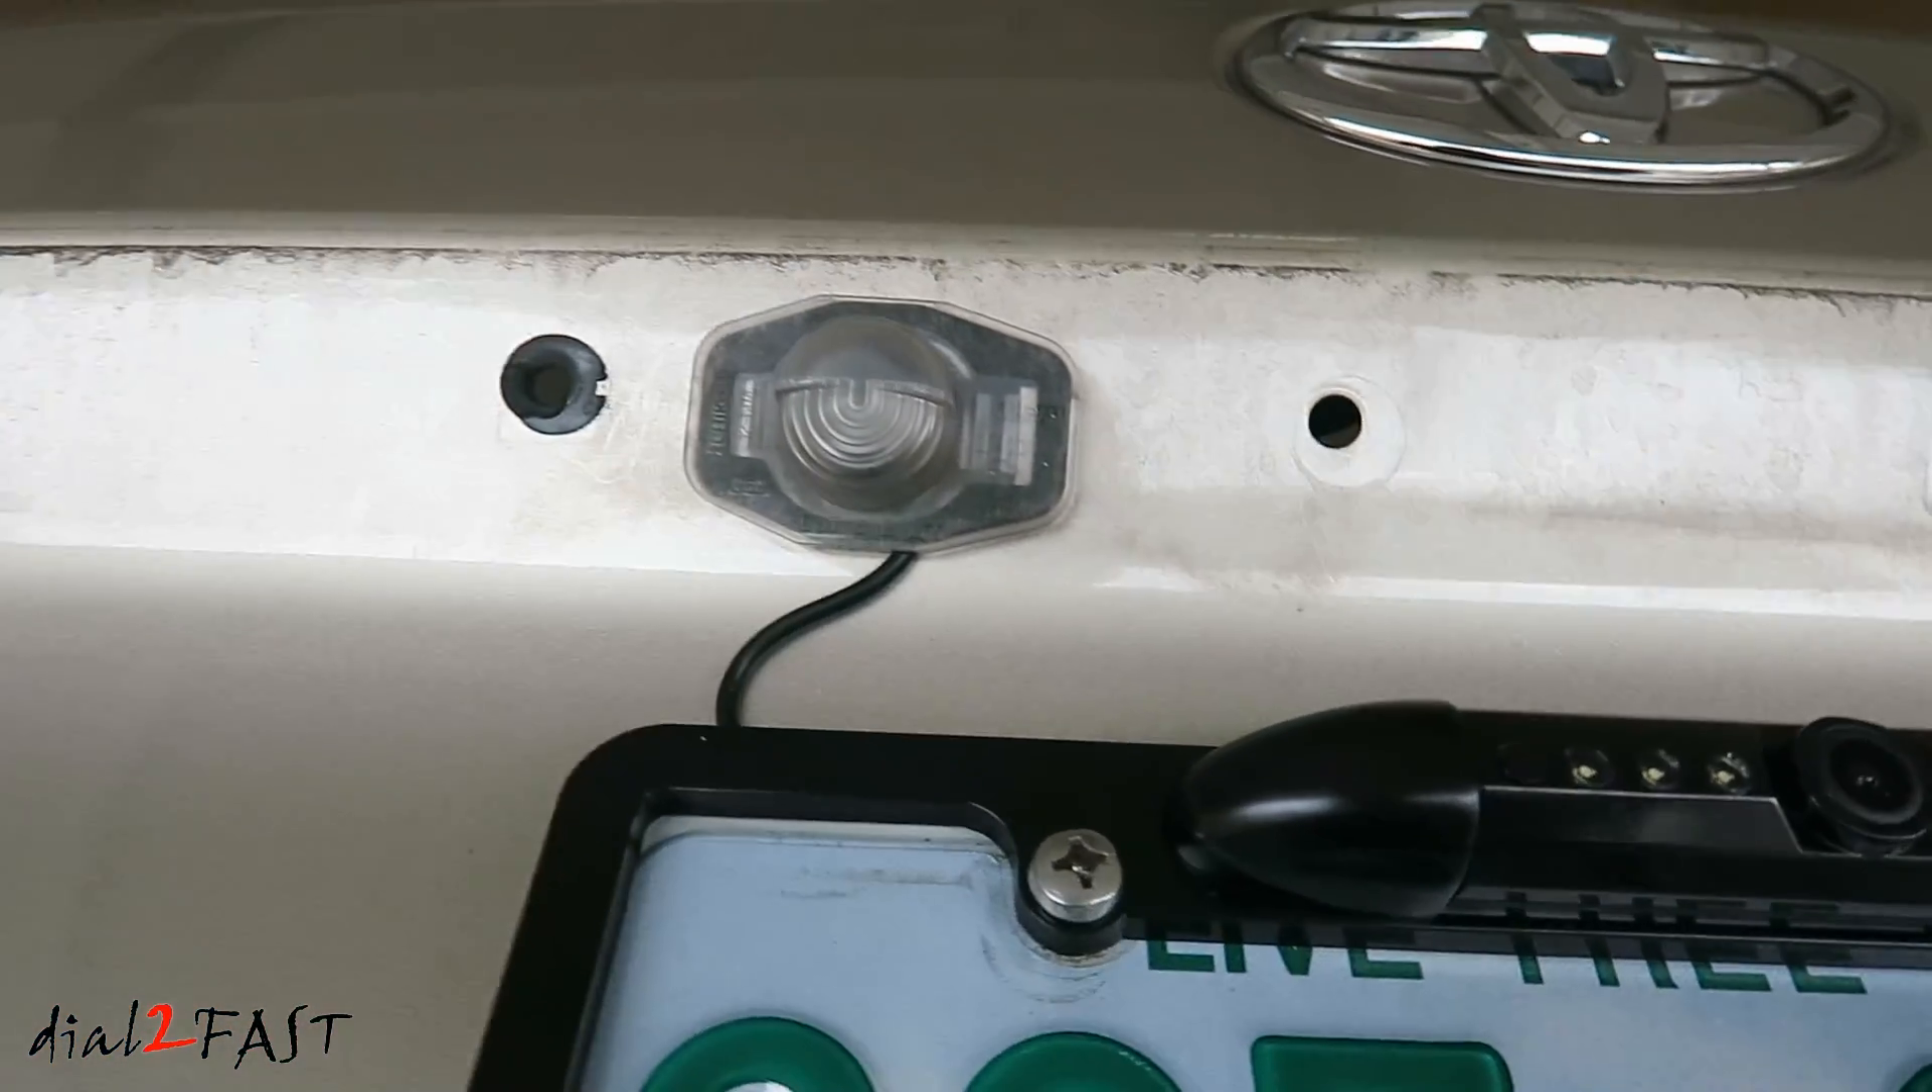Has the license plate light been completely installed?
Yes.